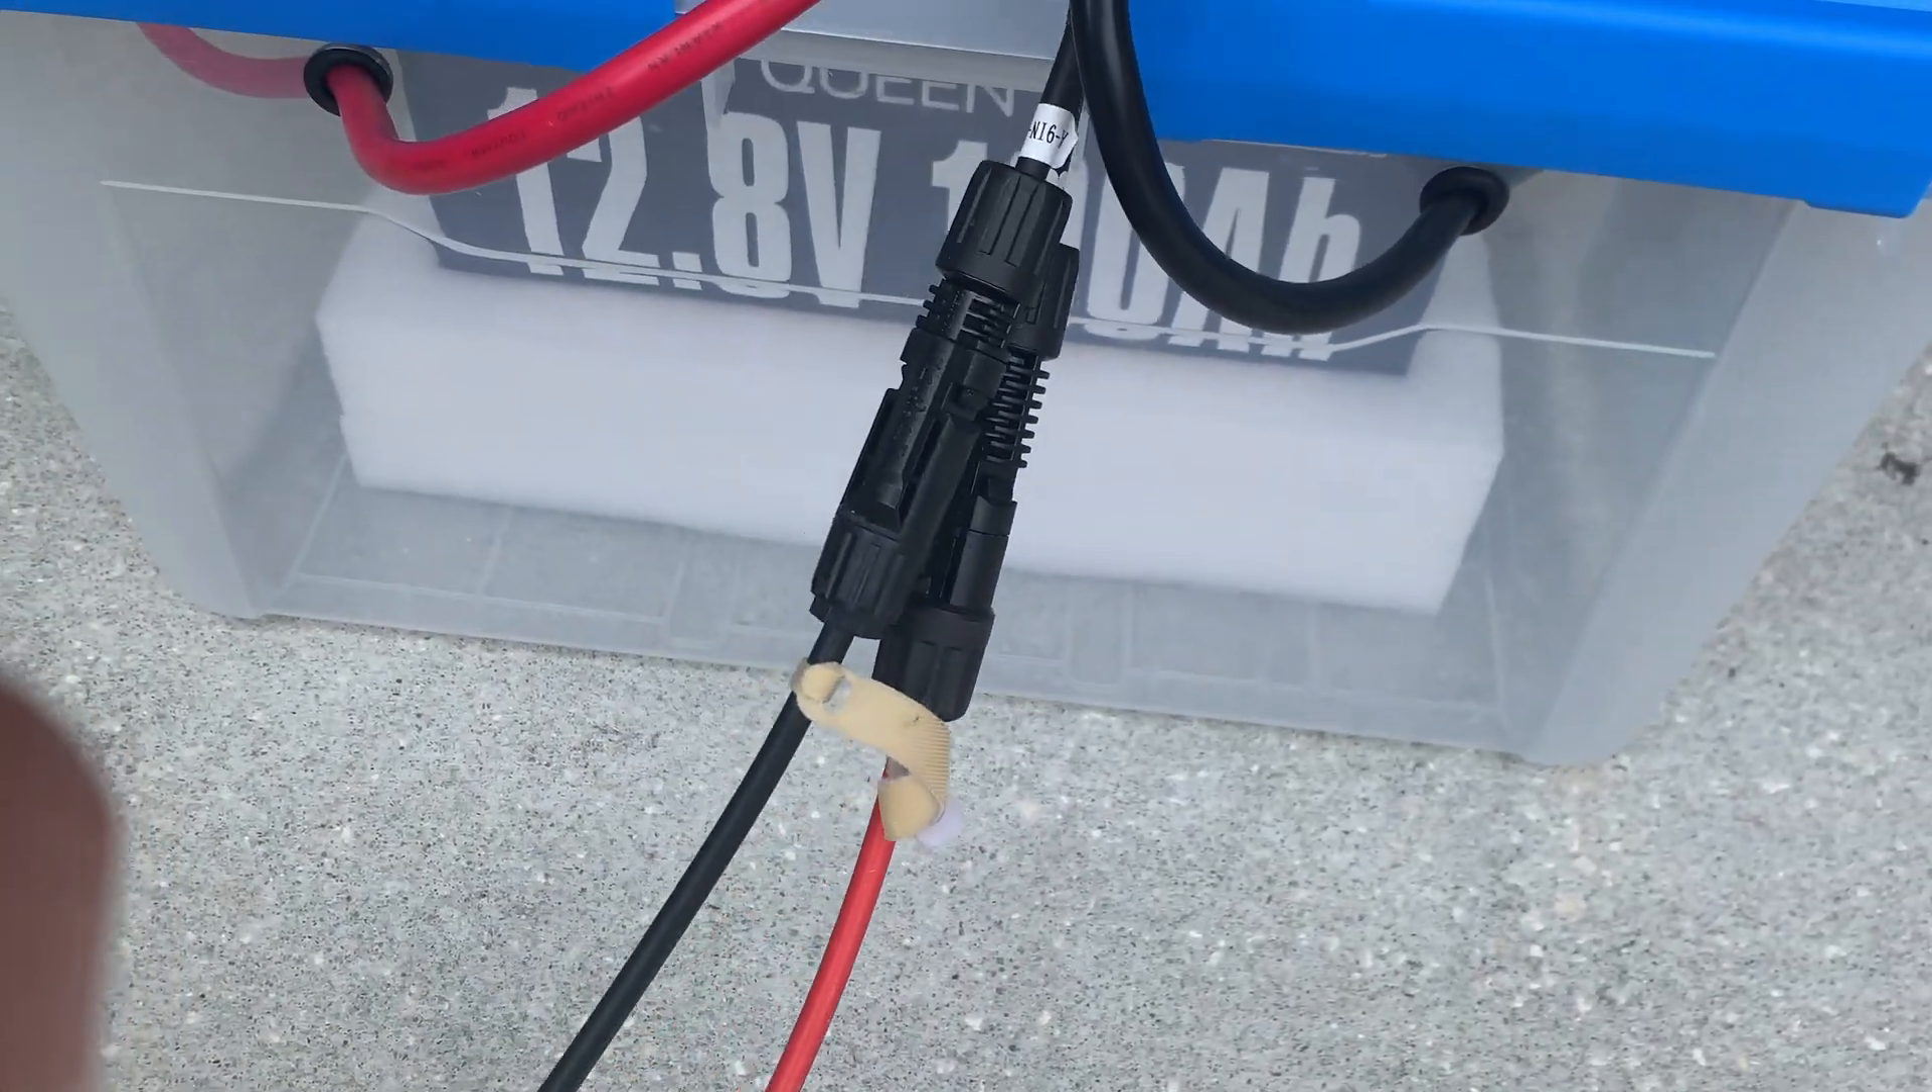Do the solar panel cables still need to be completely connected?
No.